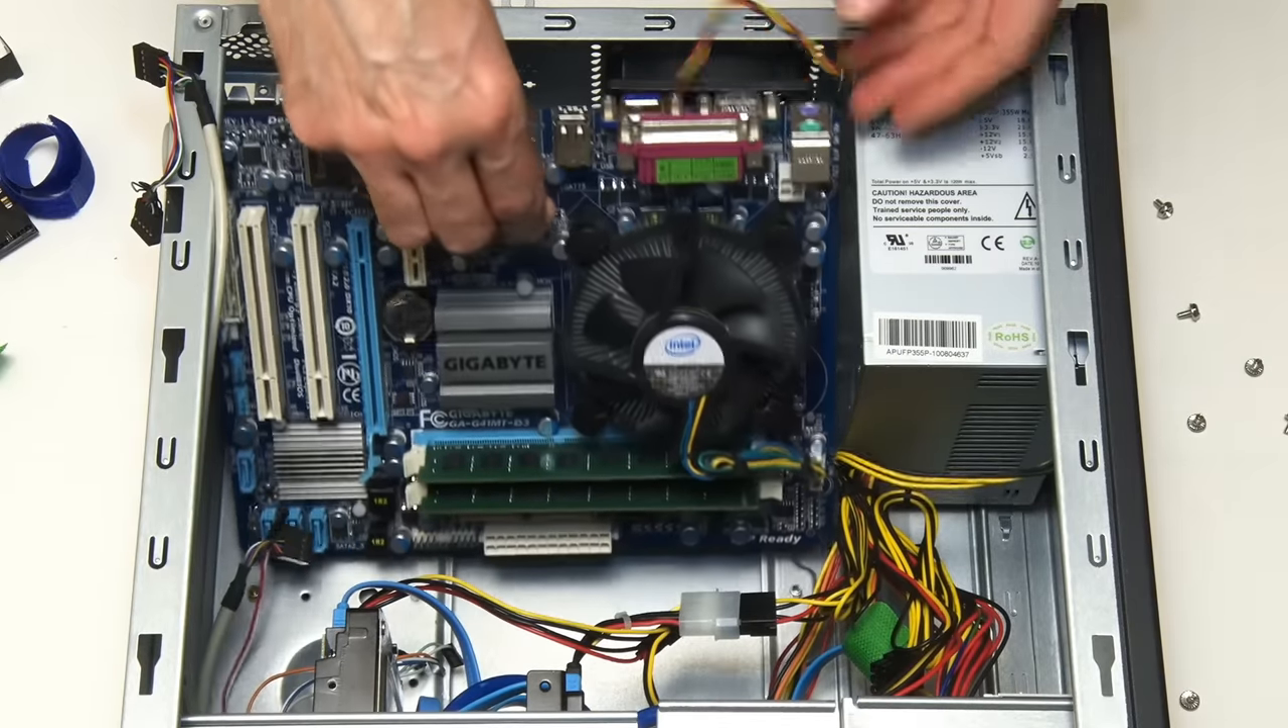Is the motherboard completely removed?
No.